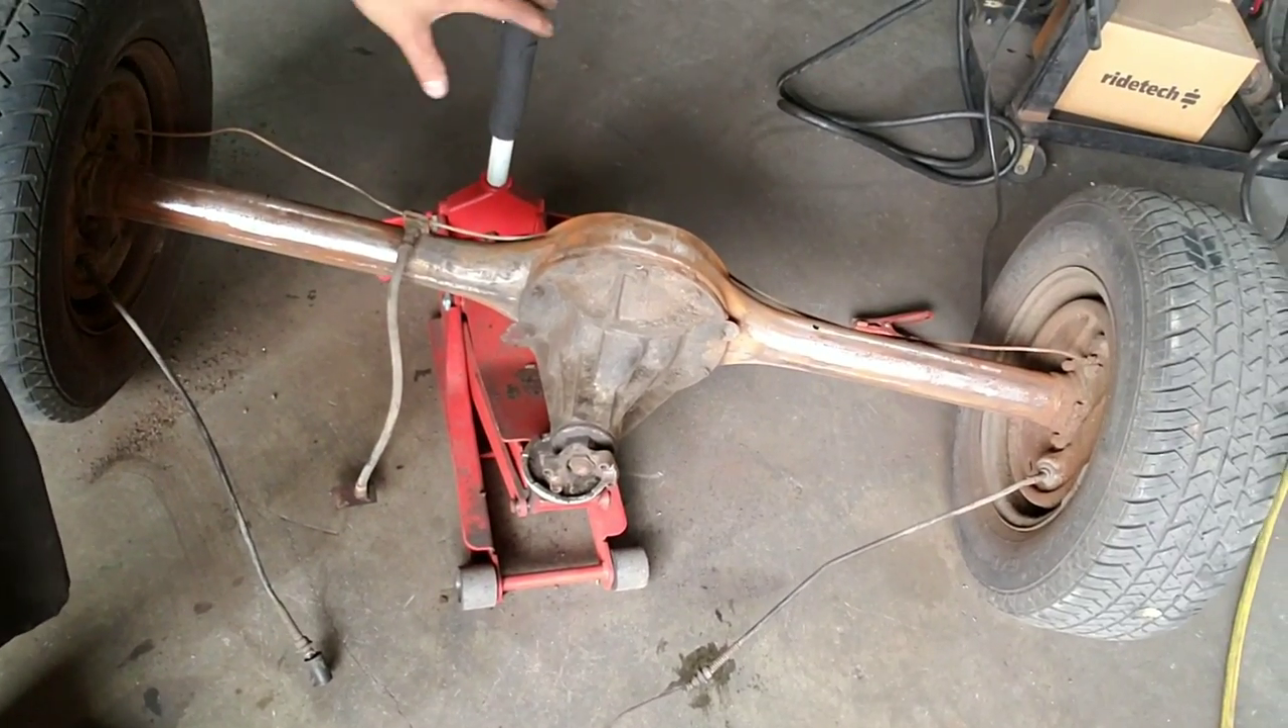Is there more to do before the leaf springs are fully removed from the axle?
No.